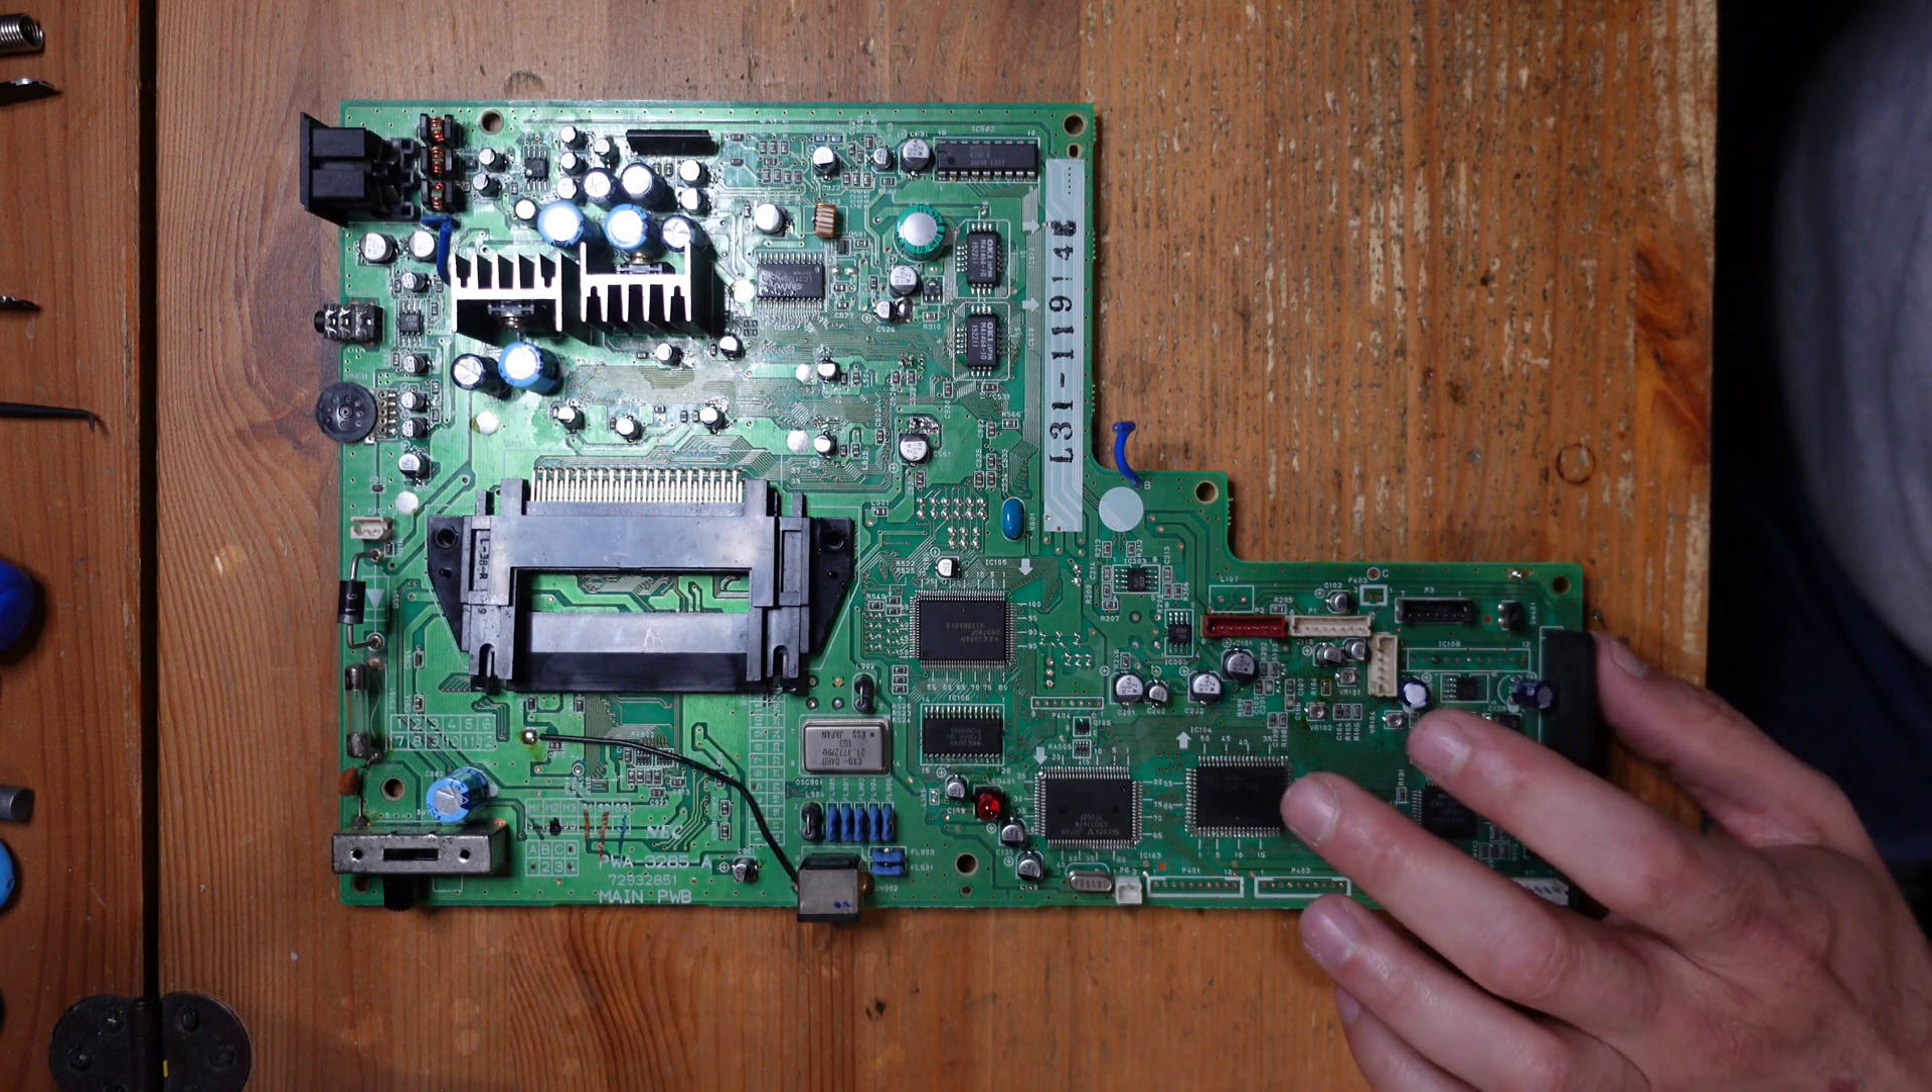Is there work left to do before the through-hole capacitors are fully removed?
Yes.